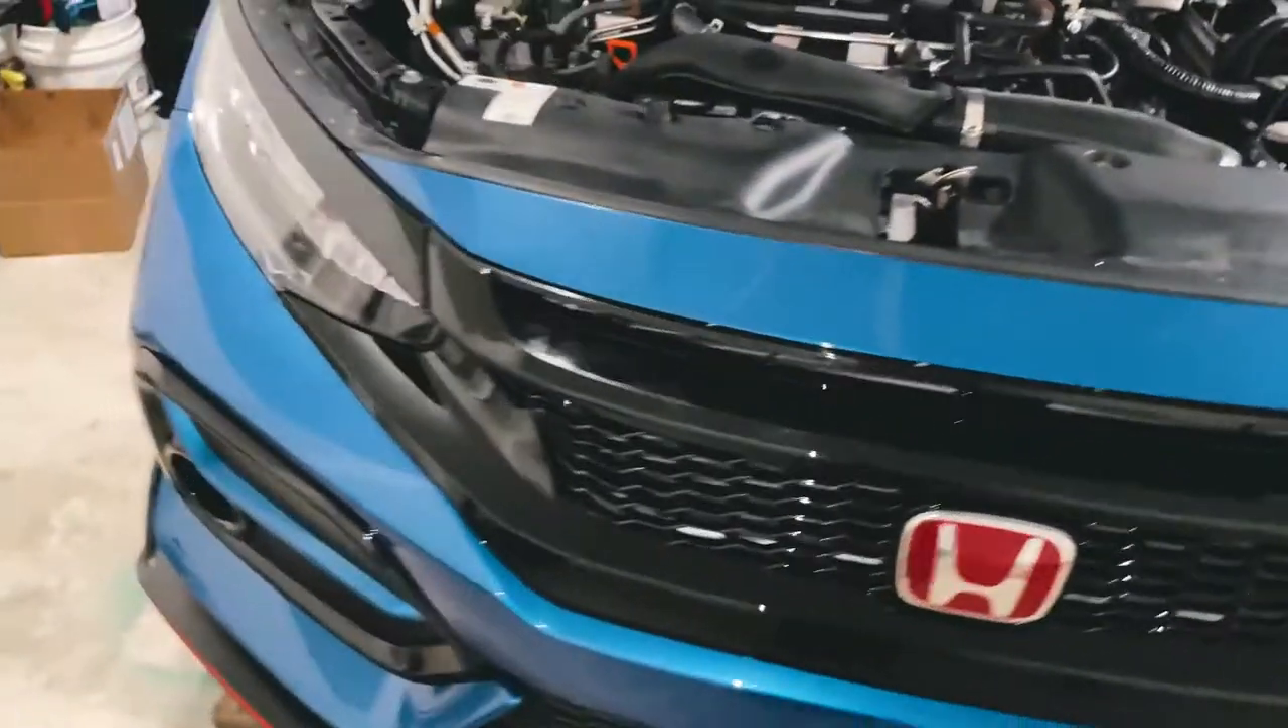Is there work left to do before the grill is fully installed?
No.